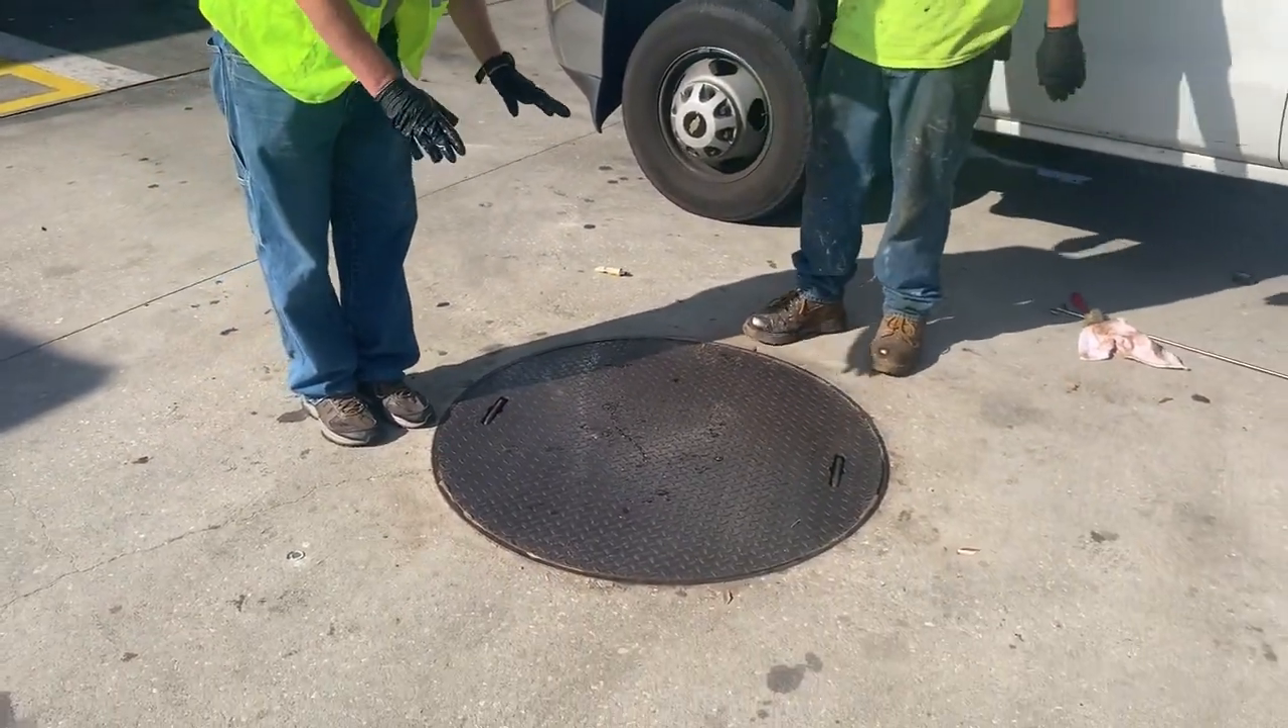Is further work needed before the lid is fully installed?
No.